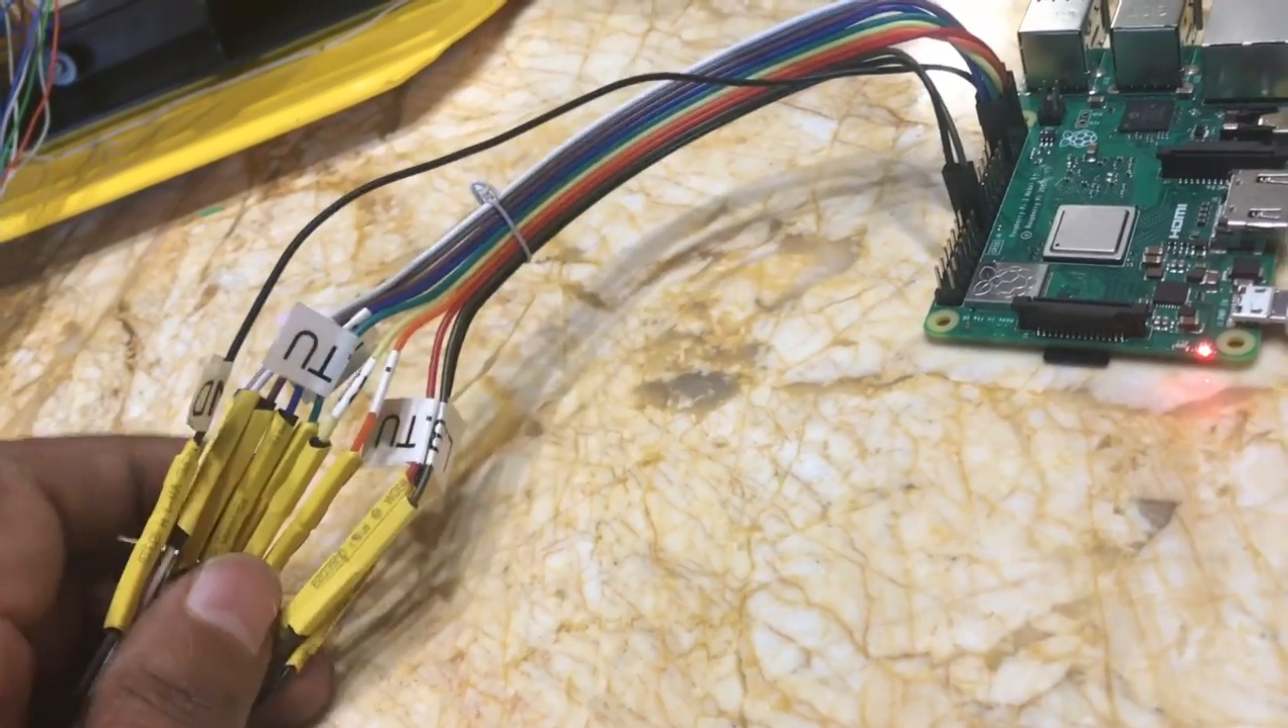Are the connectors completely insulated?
Yes.